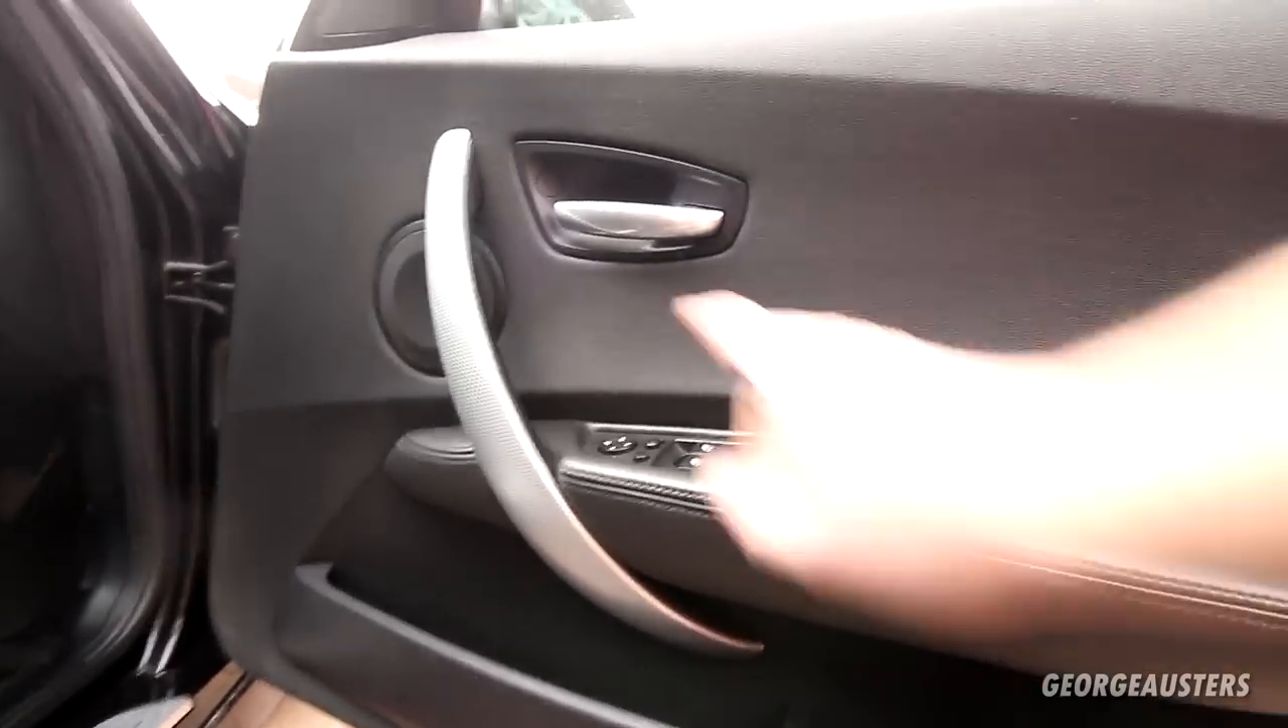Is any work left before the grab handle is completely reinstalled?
No.